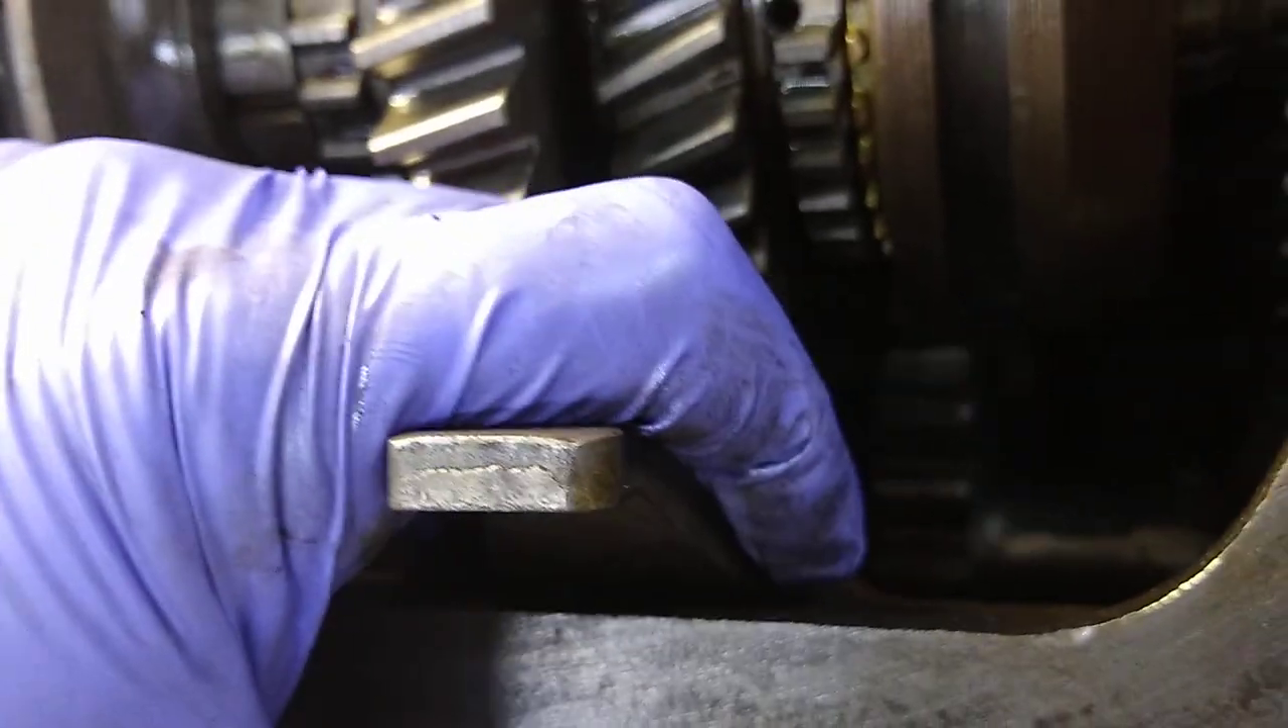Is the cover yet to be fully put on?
Yes.